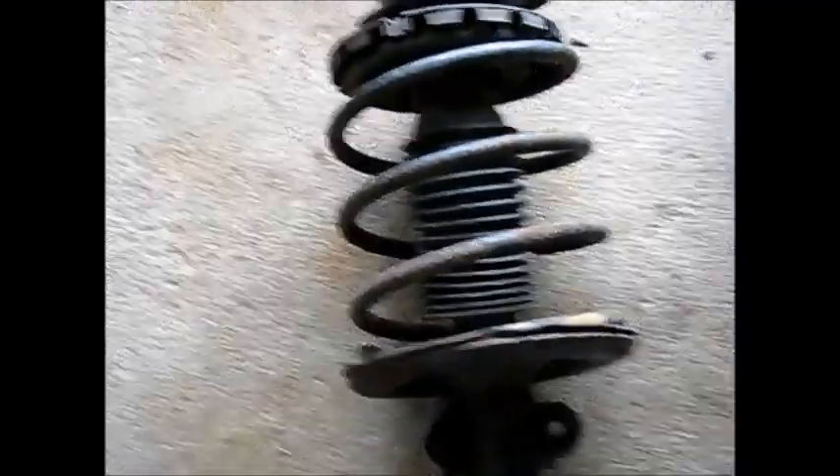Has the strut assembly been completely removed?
Yes.